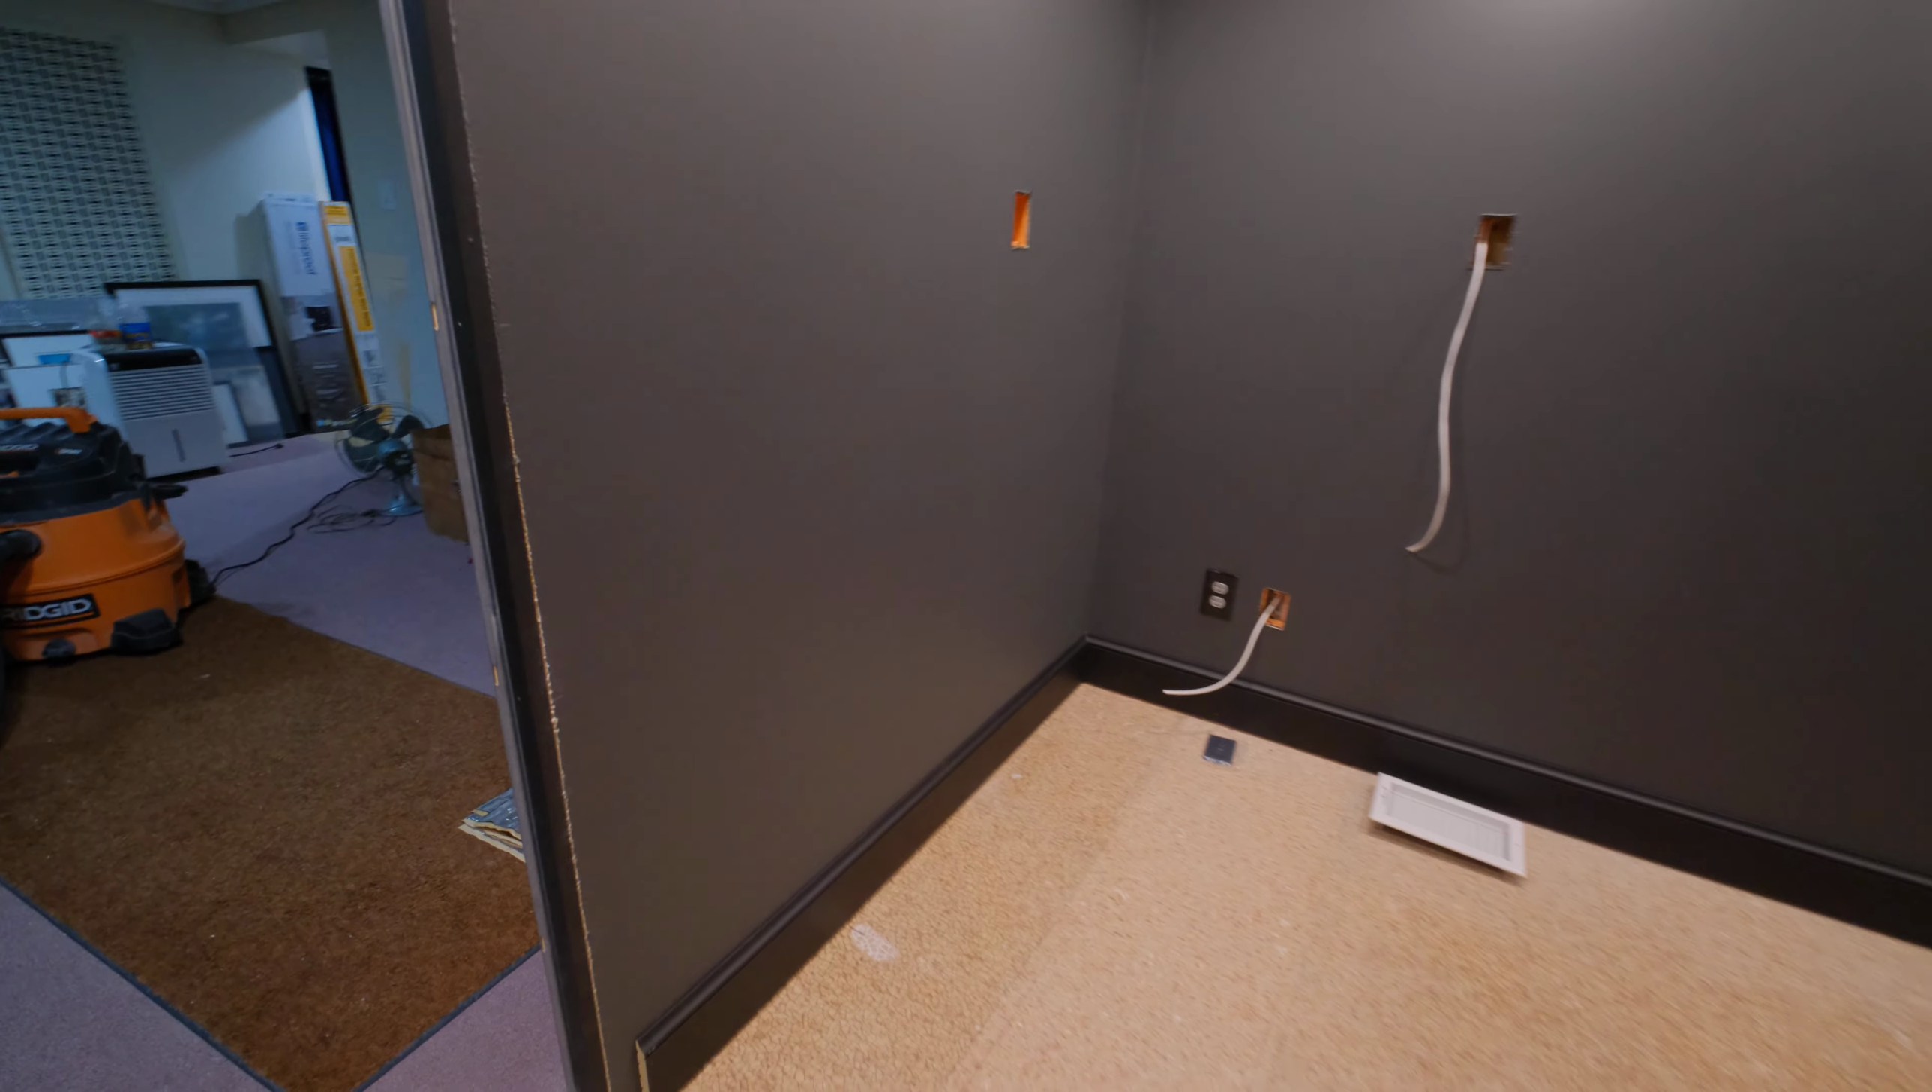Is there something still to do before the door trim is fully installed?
Yes.